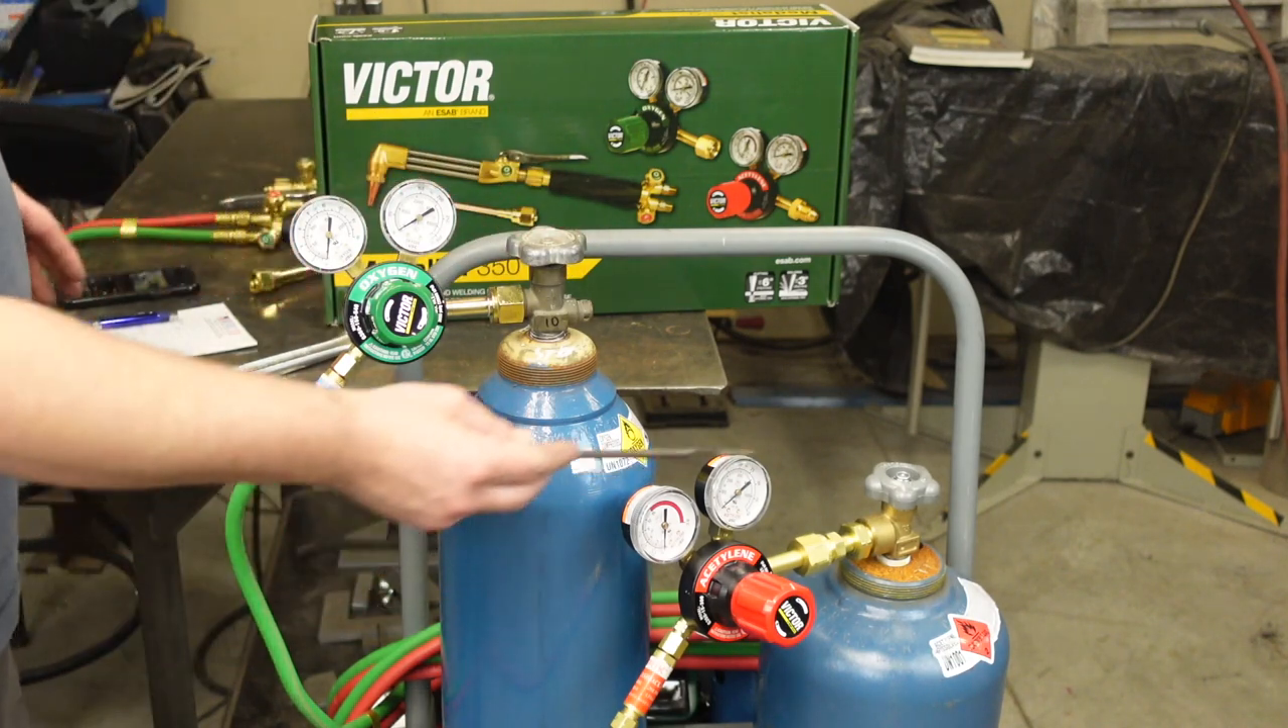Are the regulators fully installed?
Yes.